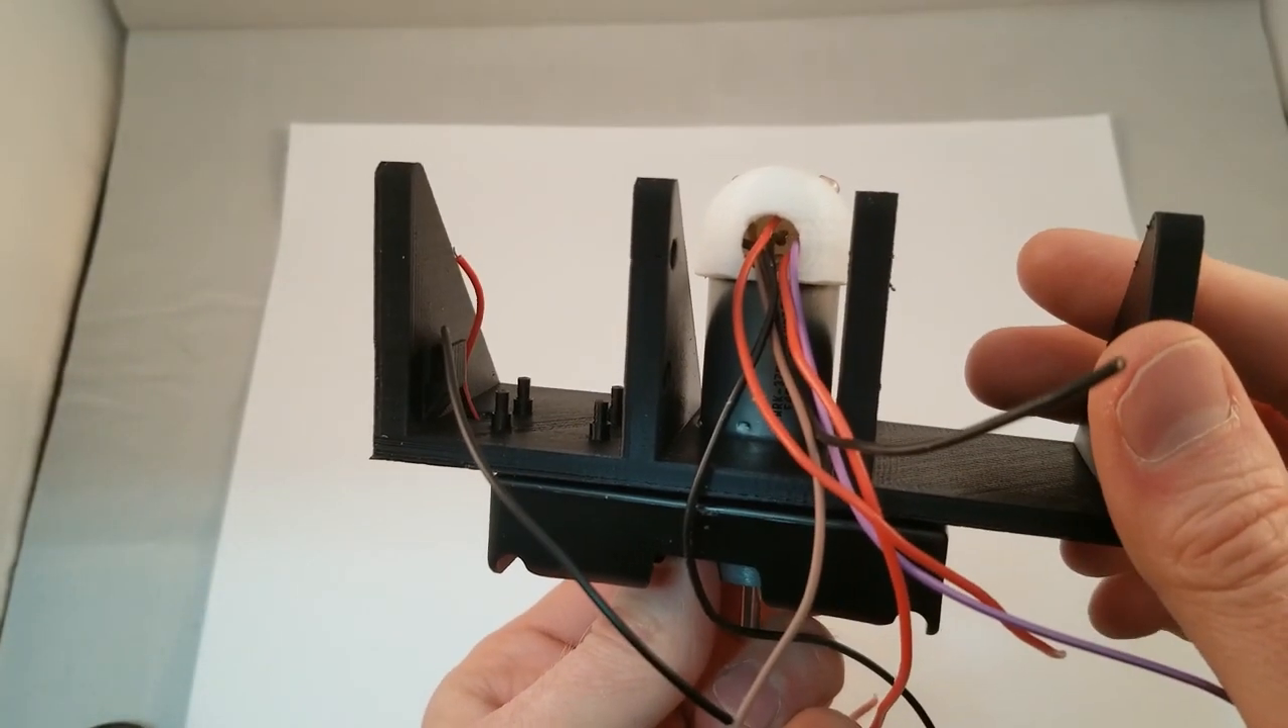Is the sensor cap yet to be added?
No.